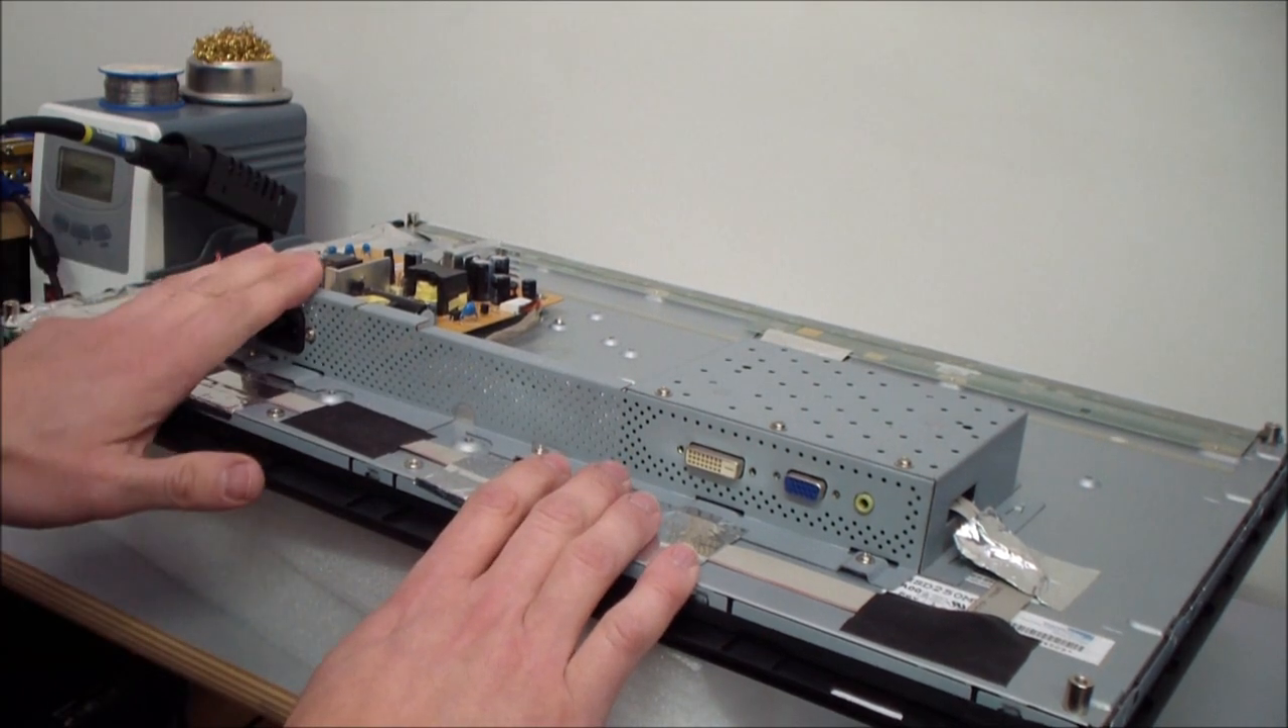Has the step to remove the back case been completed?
Yes.